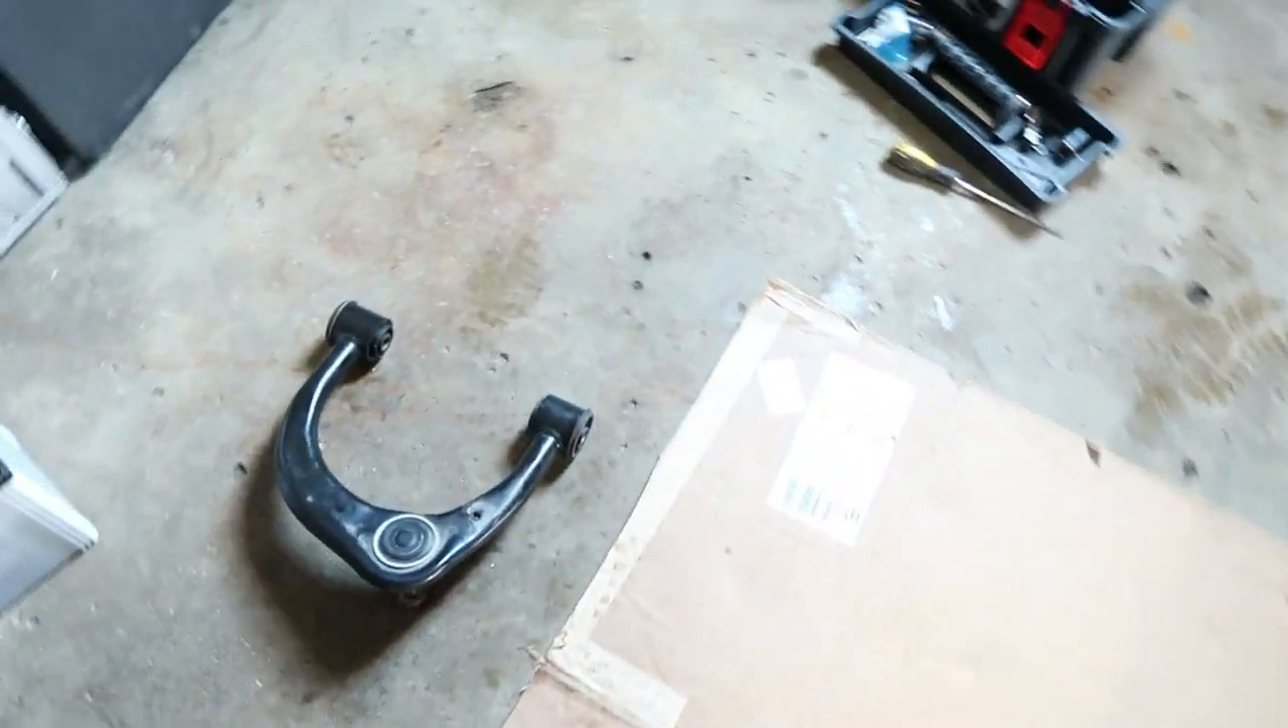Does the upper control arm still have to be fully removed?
No.